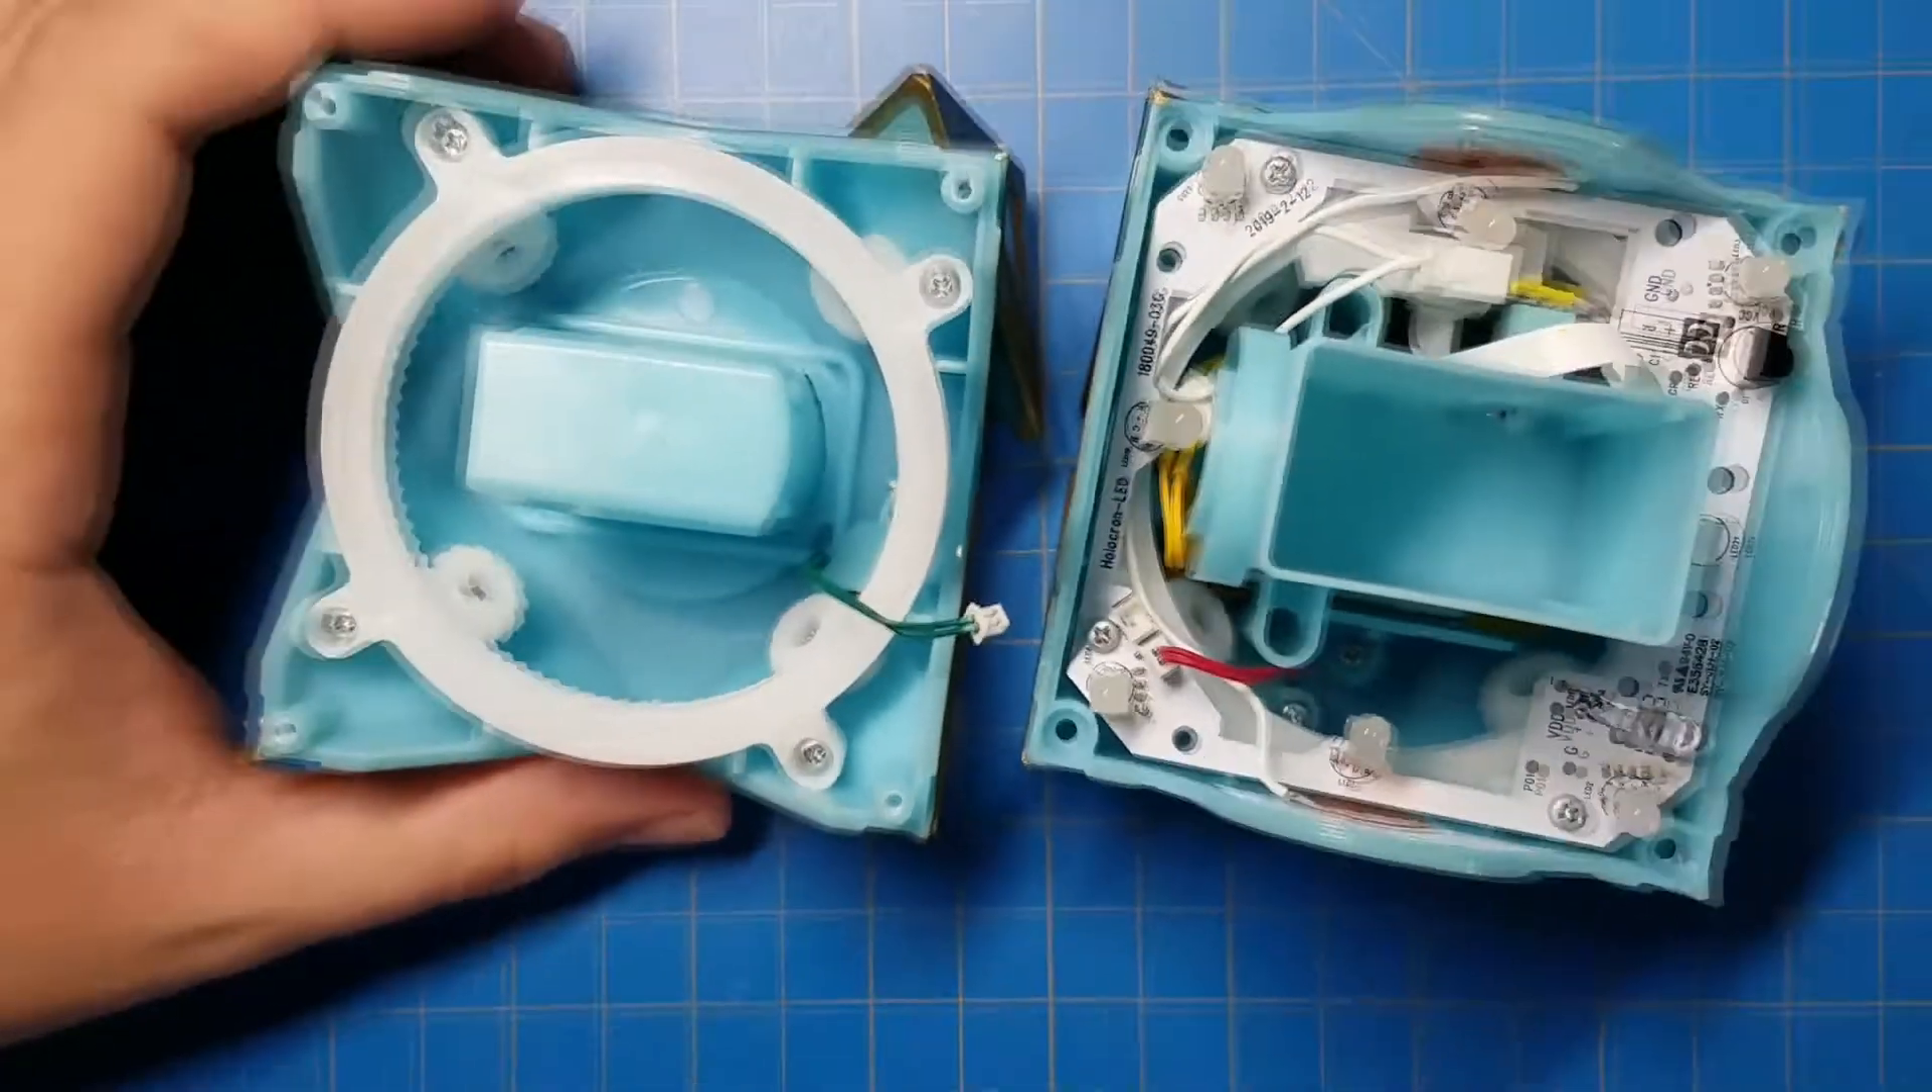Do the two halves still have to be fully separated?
No.